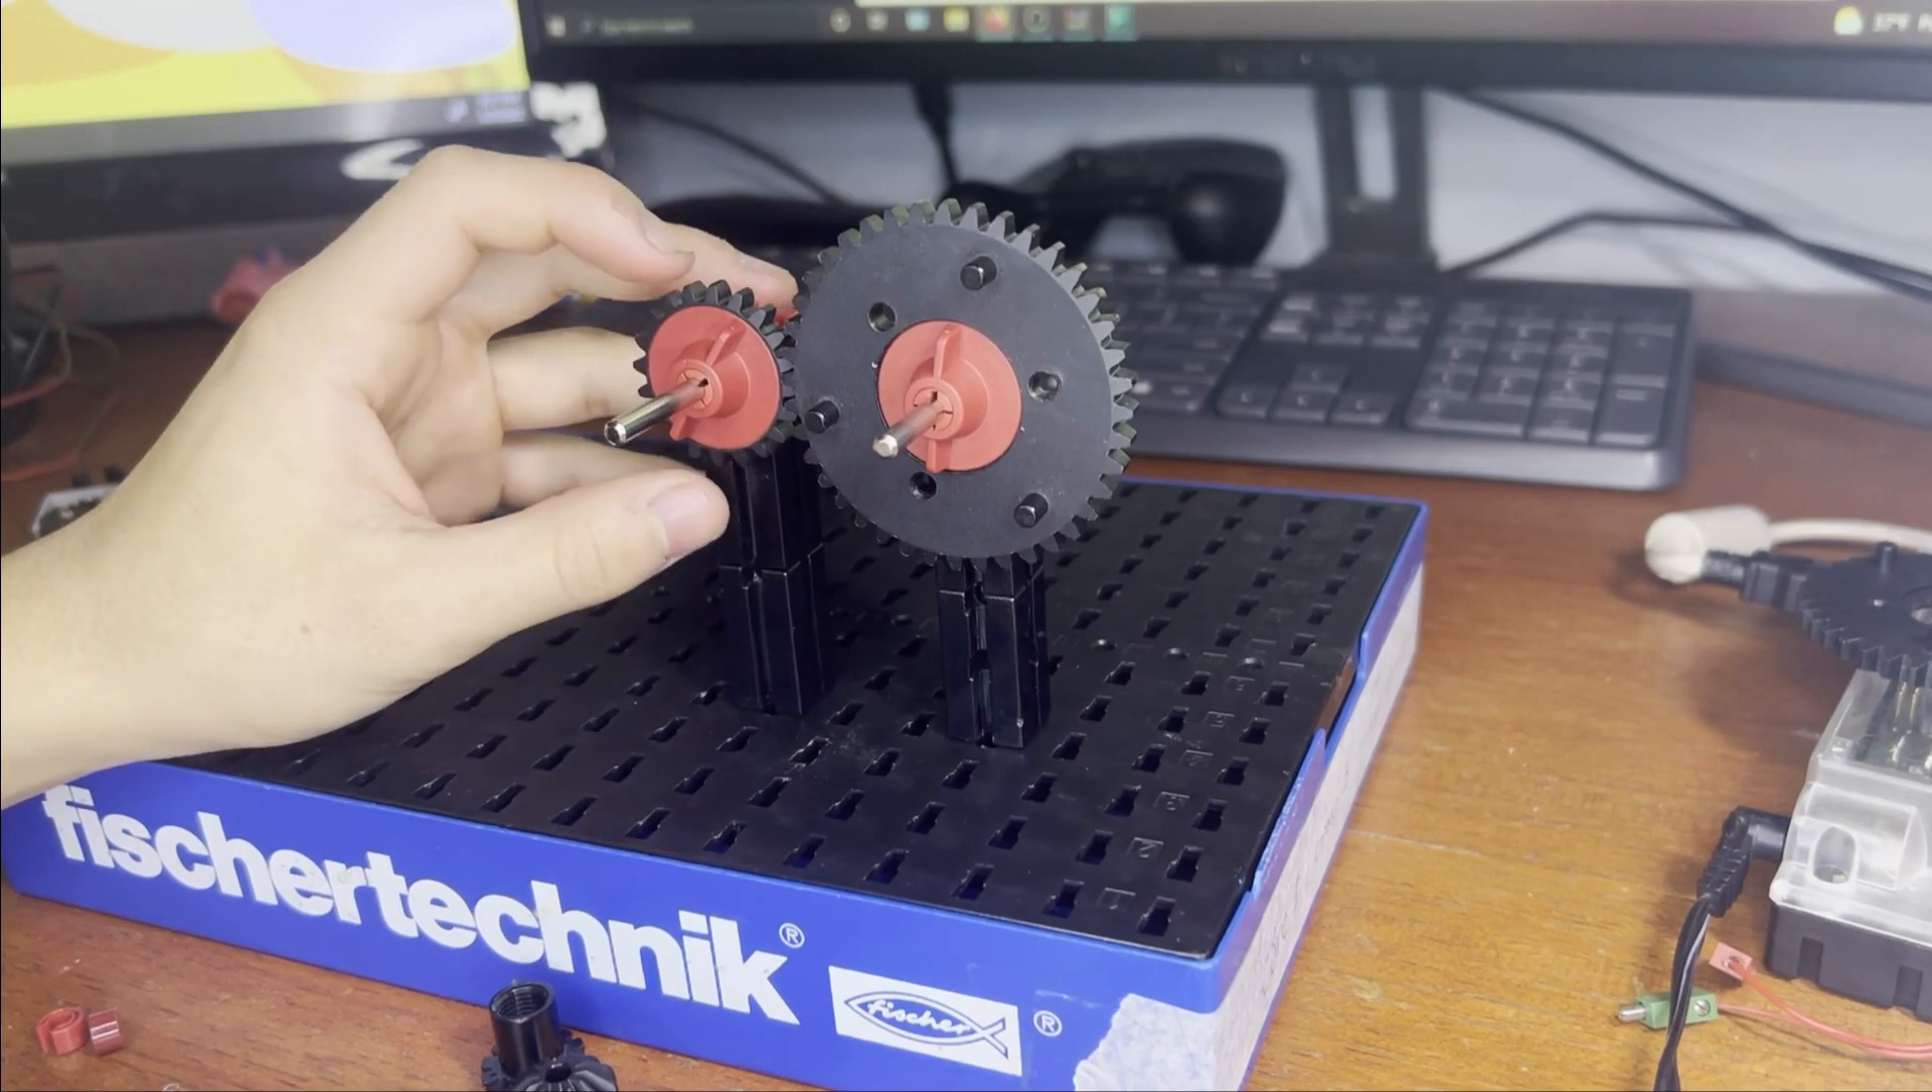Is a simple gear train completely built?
Yes.